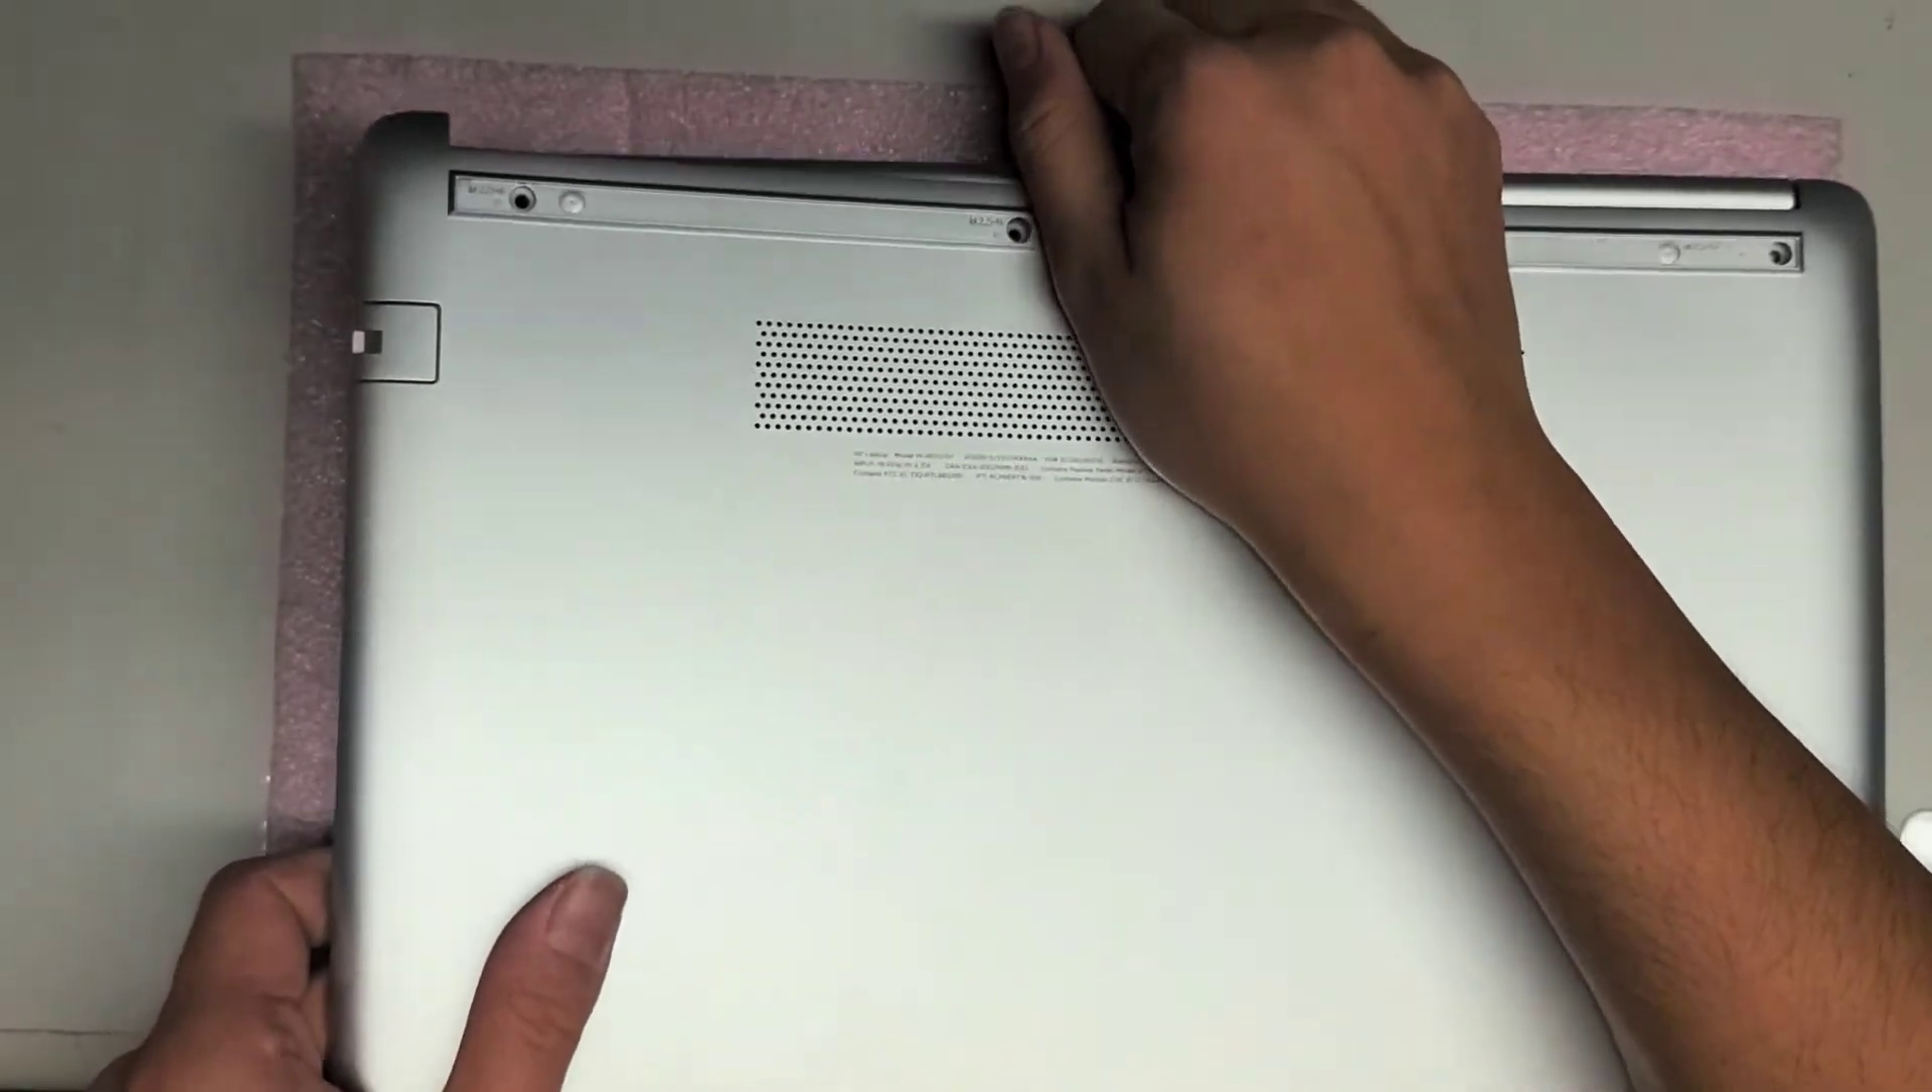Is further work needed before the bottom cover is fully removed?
Yes.